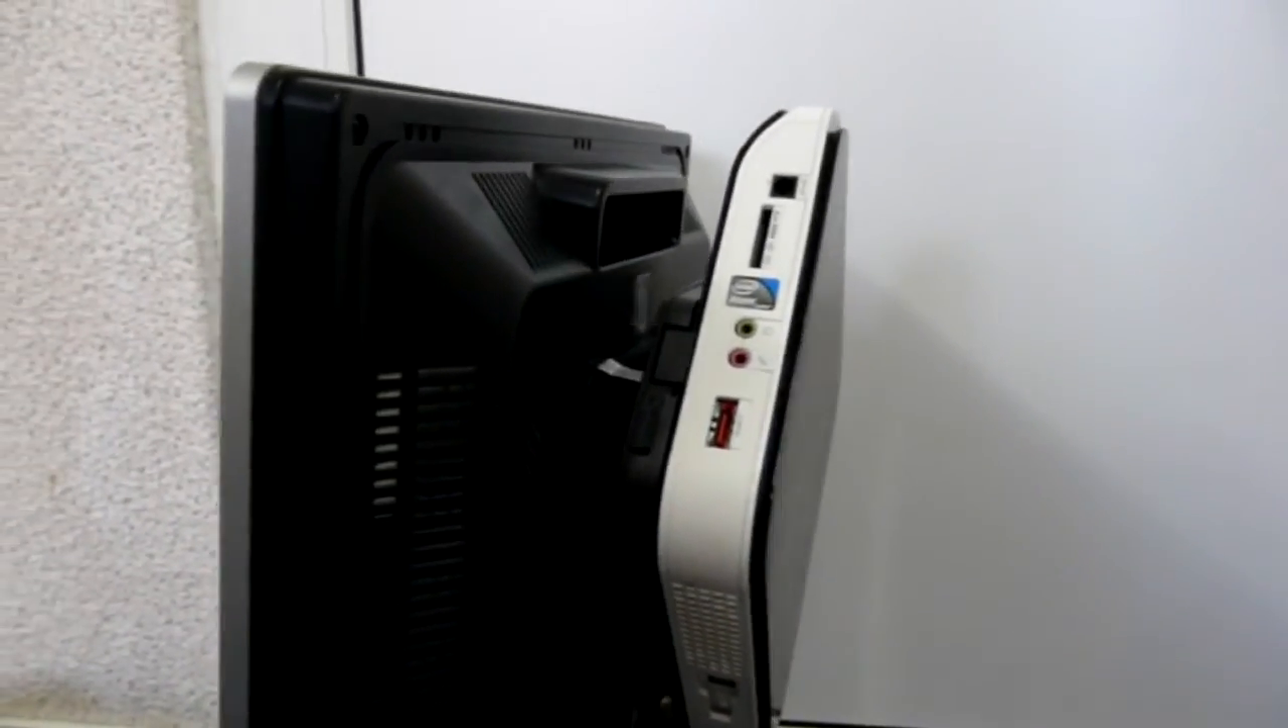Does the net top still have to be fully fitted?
No.